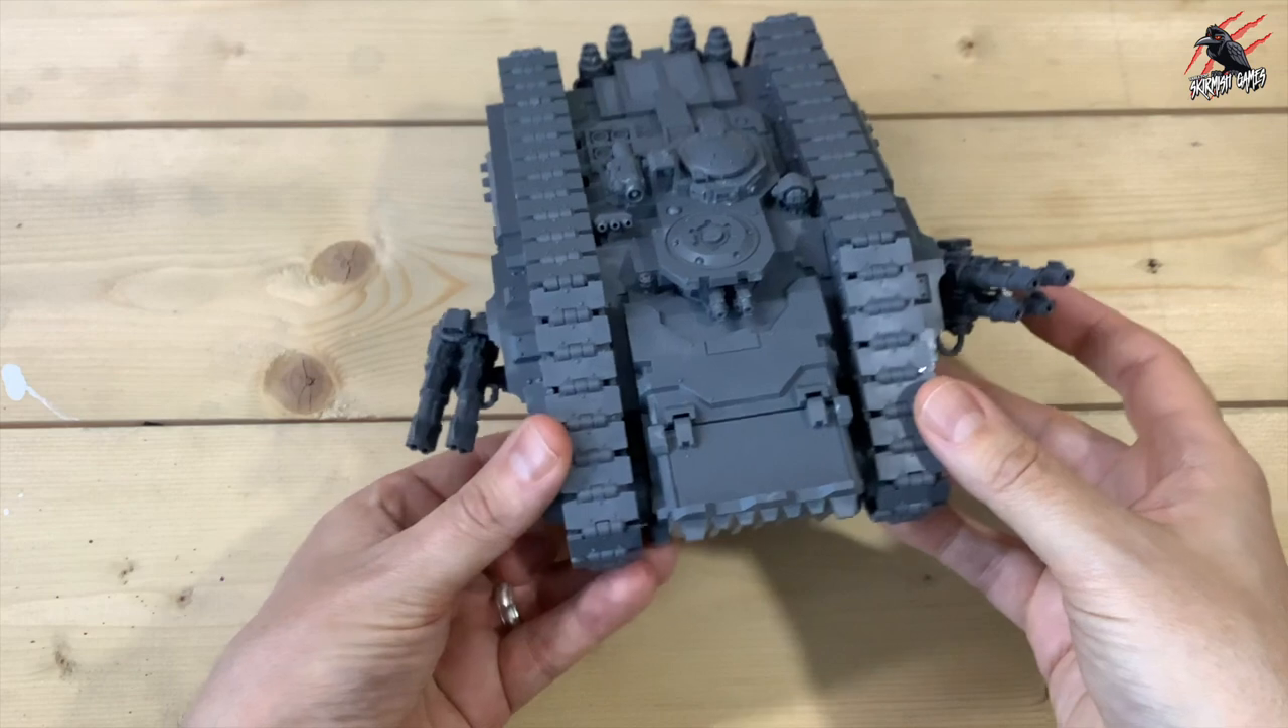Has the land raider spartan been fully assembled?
Yes.